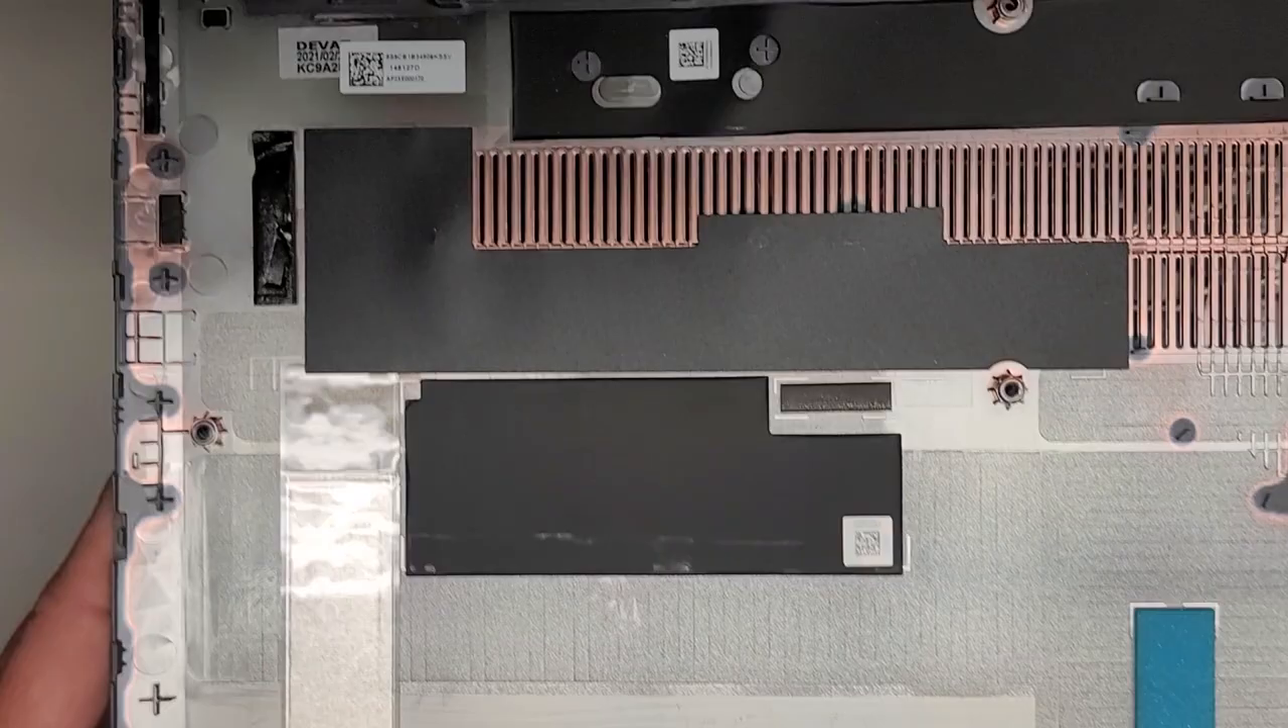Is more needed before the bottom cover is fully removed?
No.